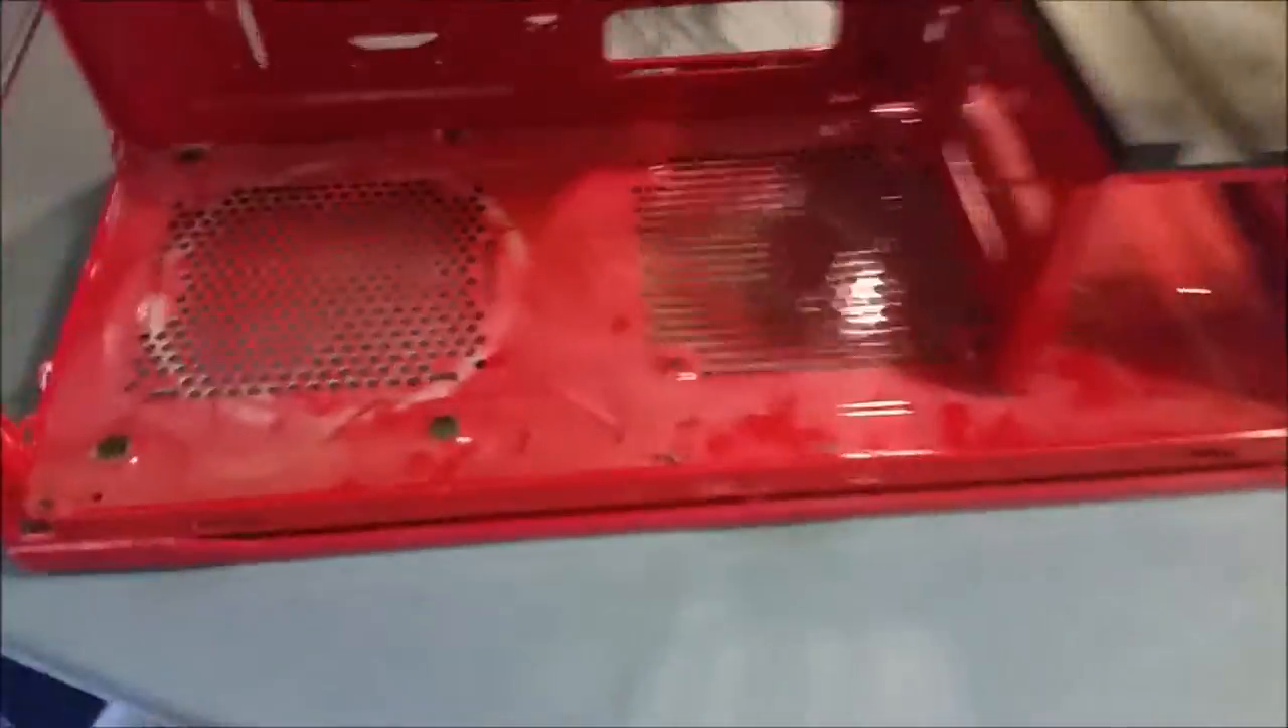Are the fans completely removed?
Yes.